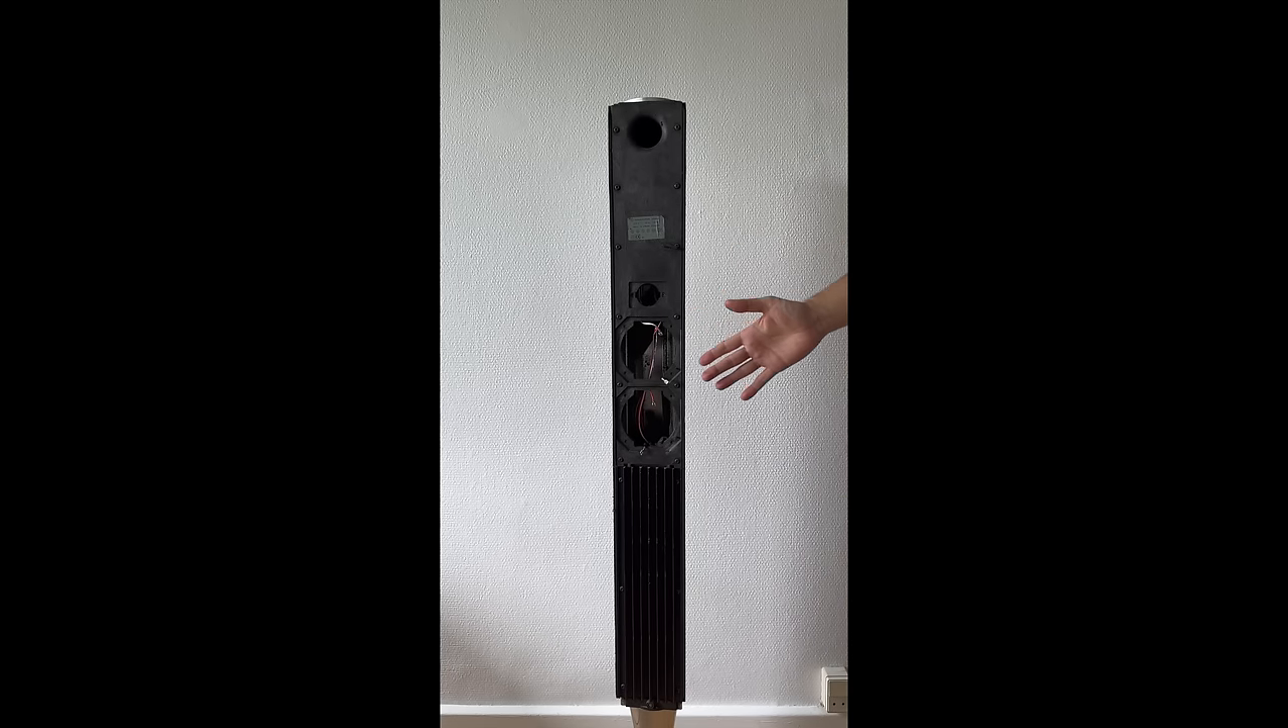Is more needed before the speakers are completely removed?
No.